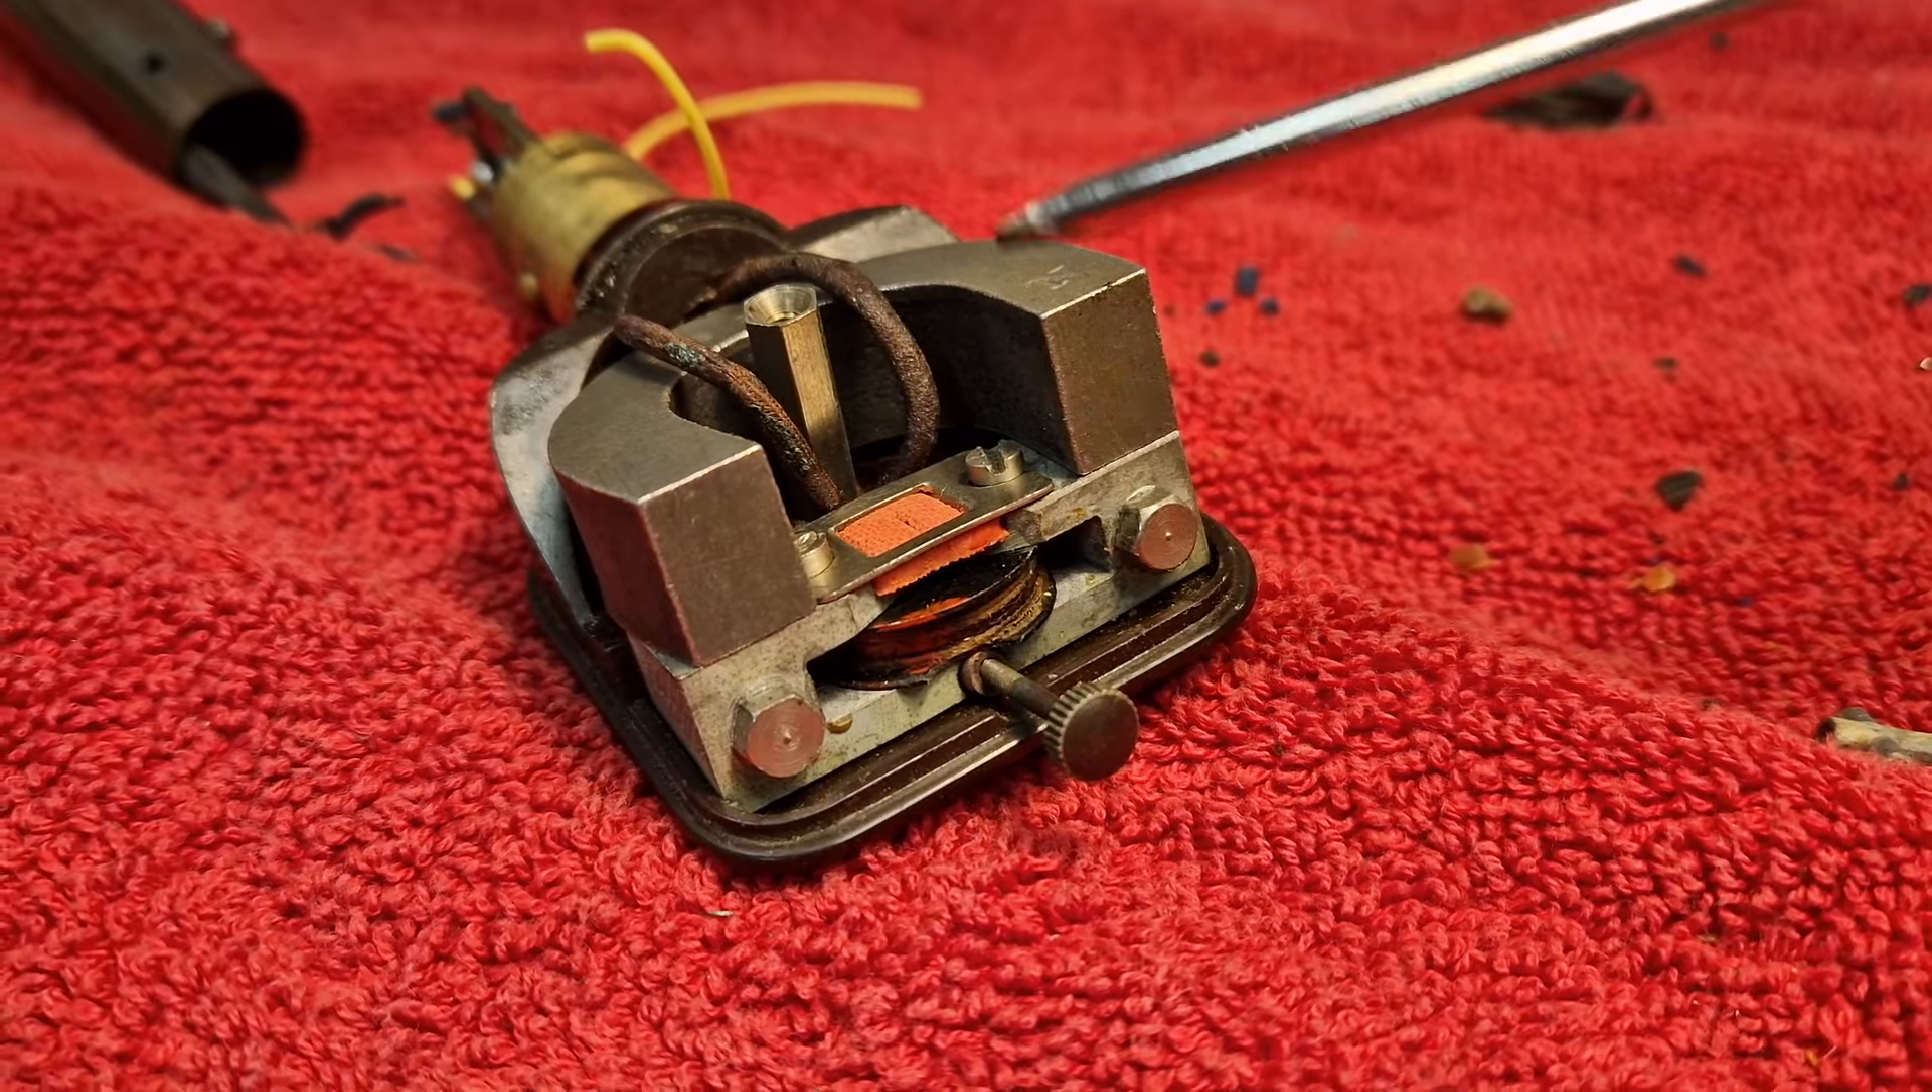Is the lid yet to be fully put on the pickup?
Yes.